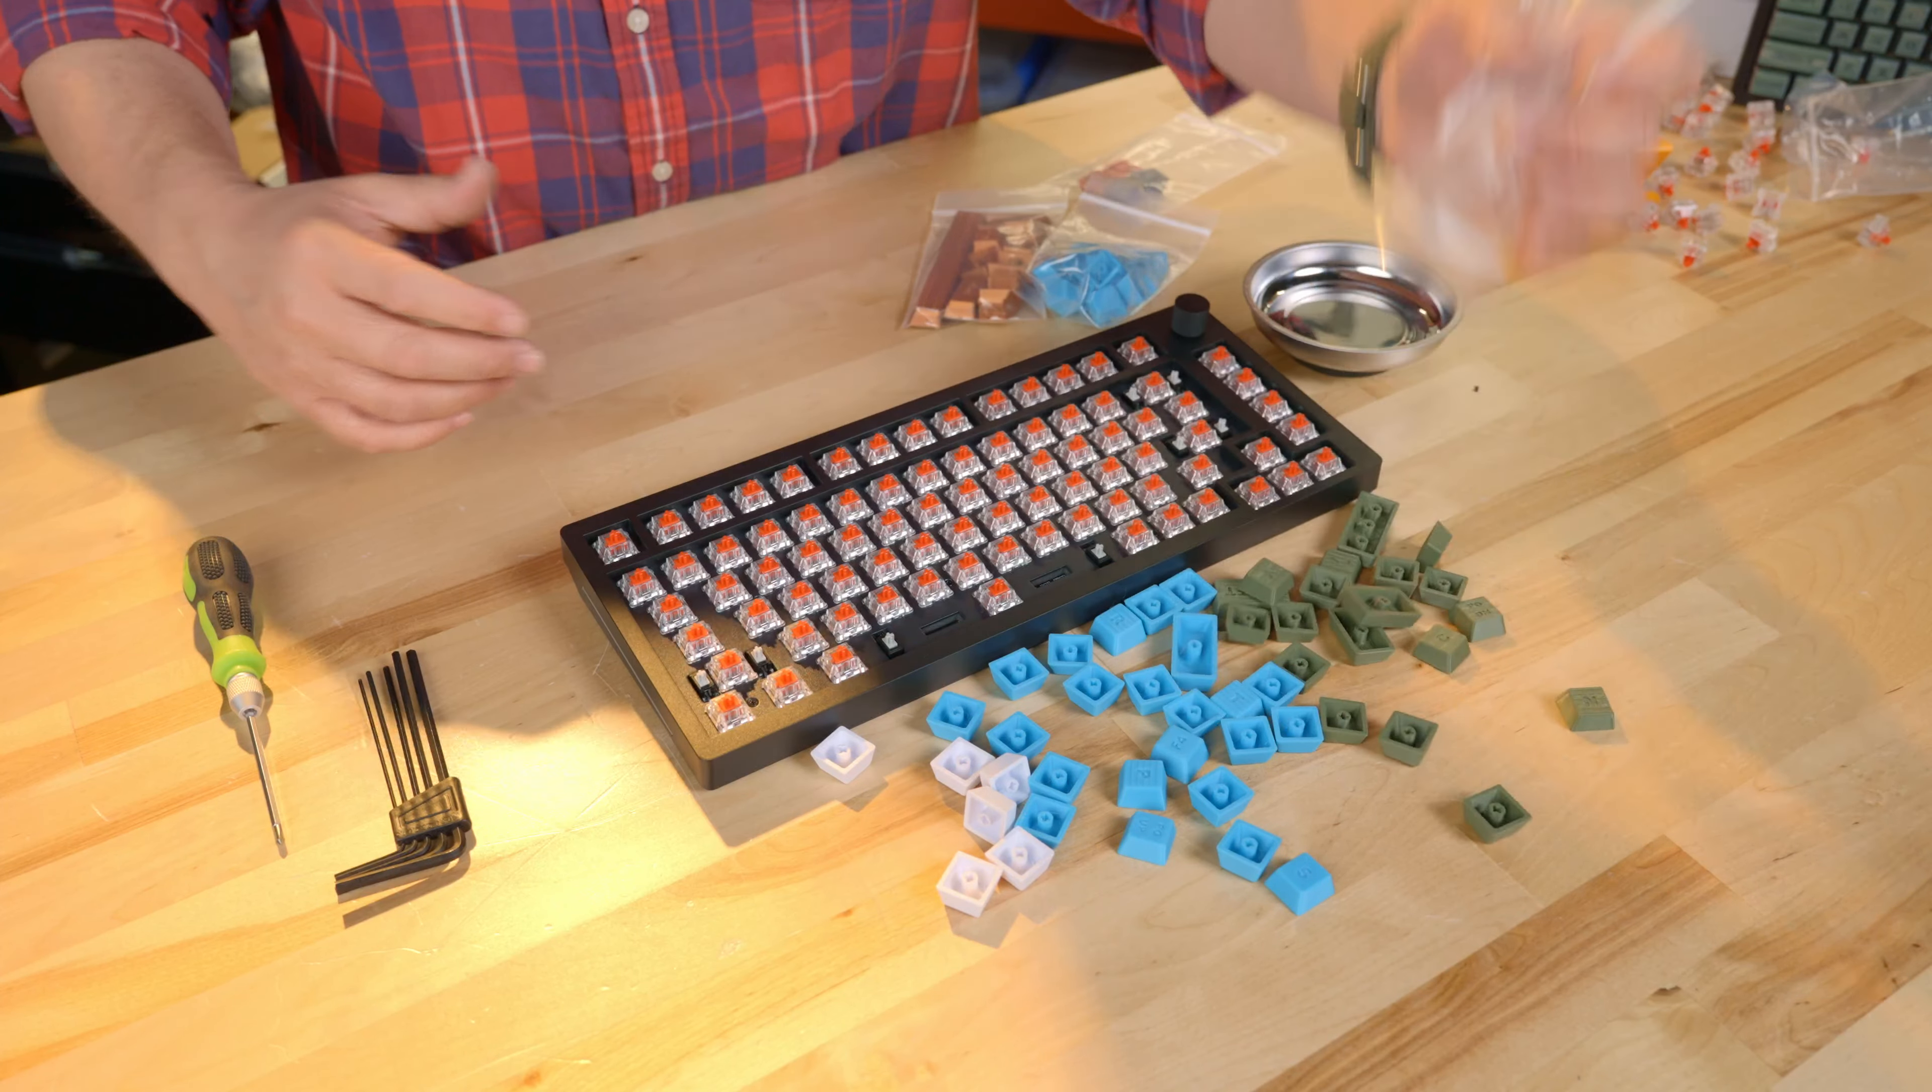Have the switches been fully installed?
Yes.